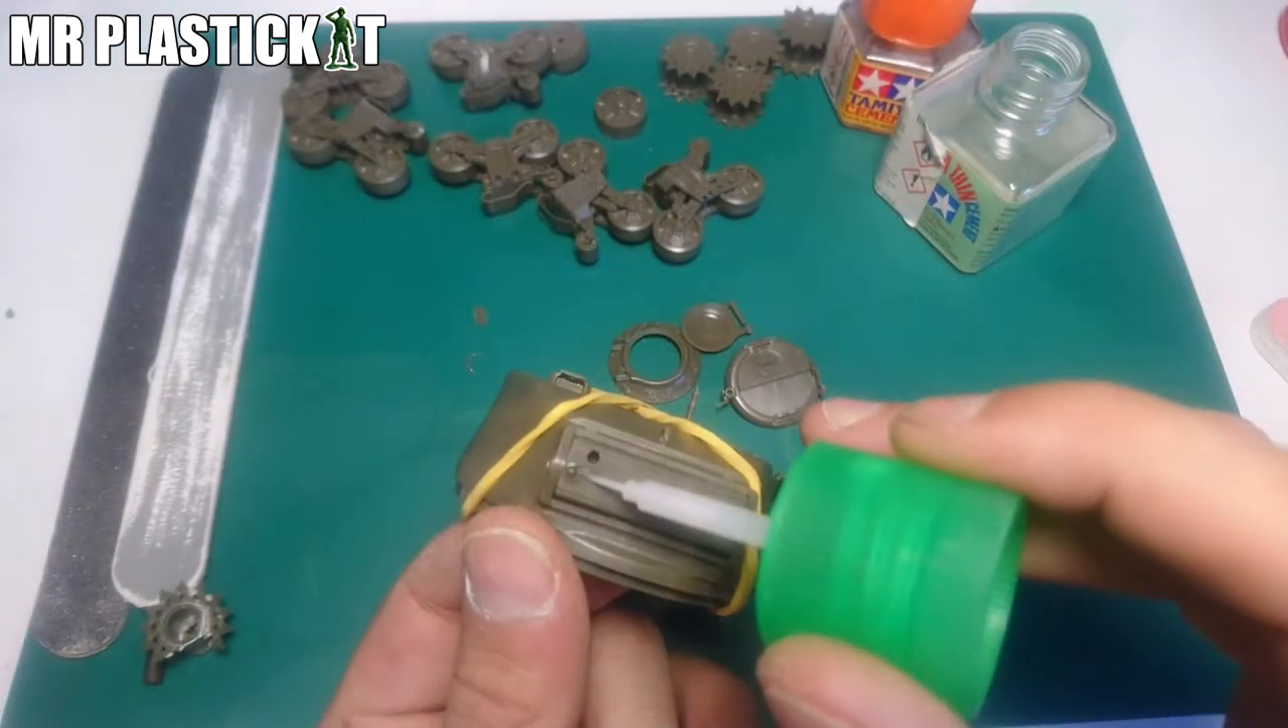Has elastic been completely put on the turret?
Yes.